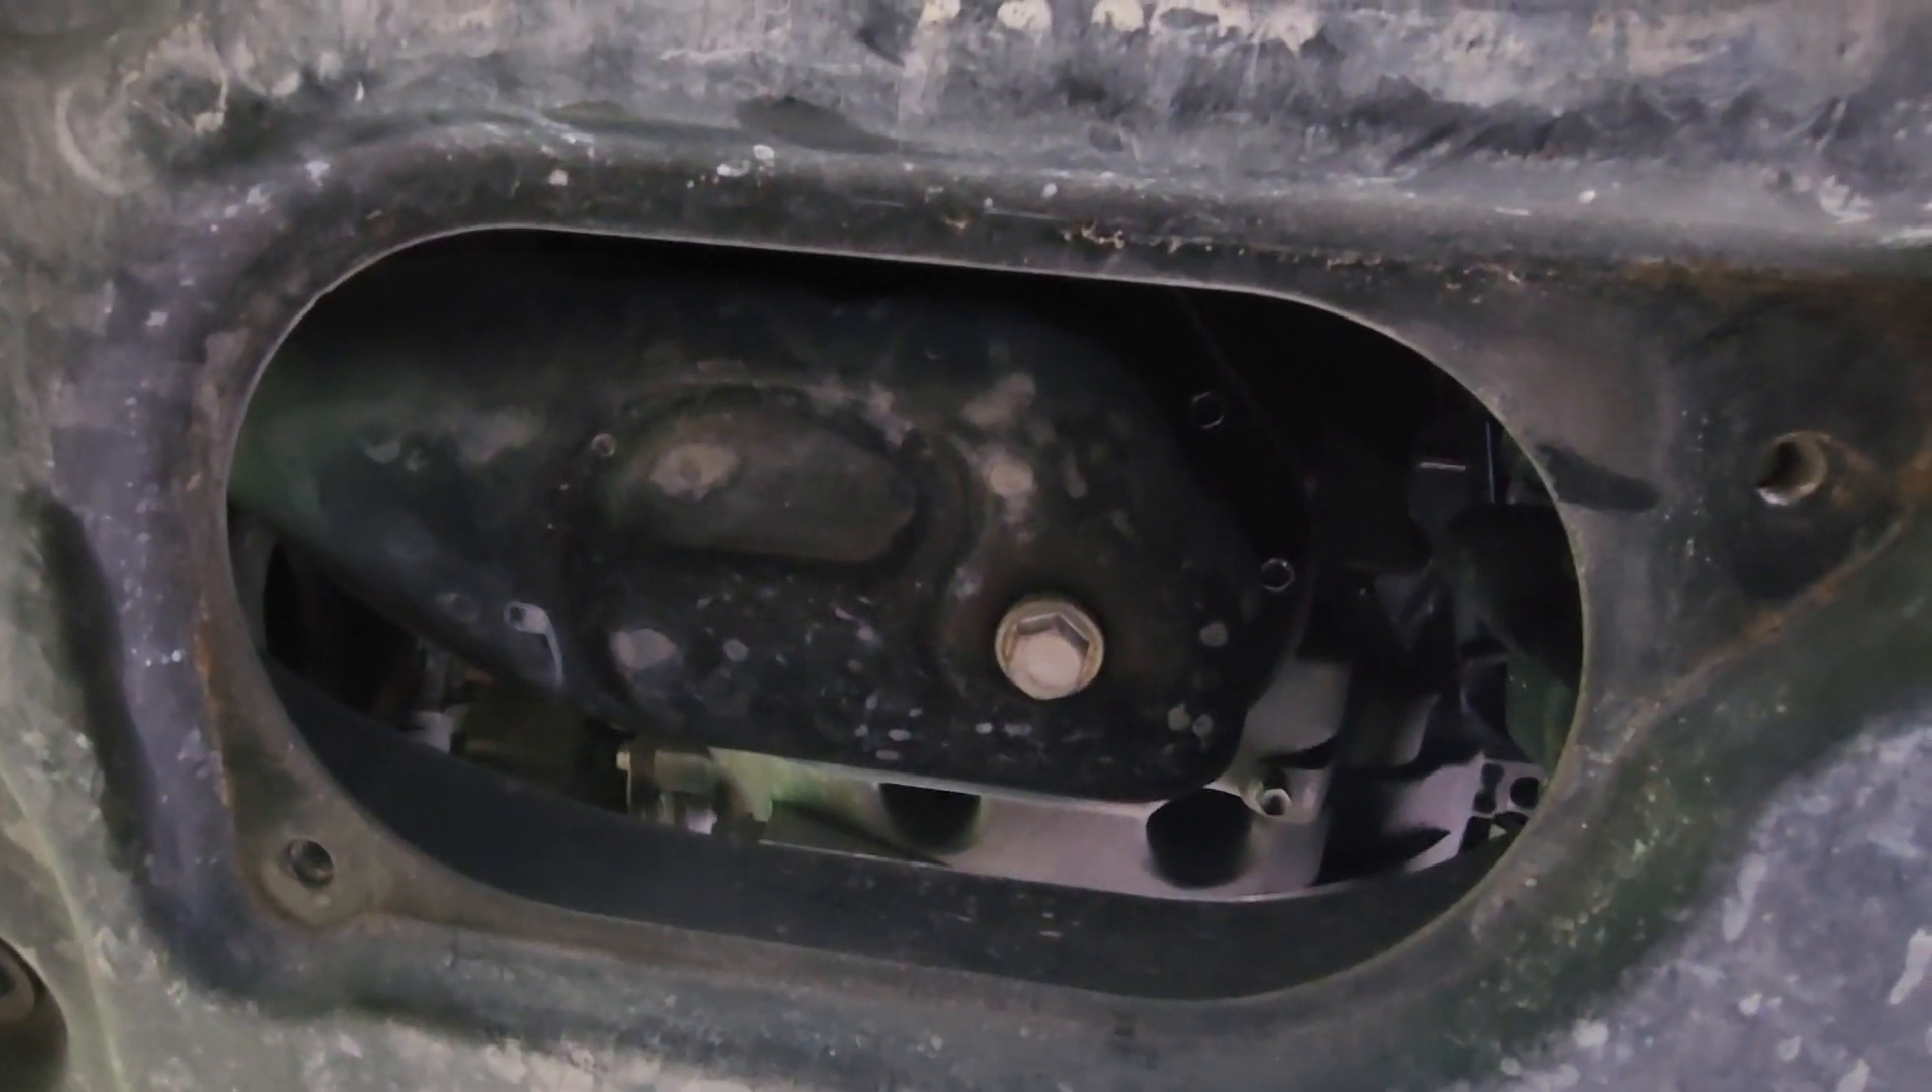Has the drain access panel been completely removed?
Yes.